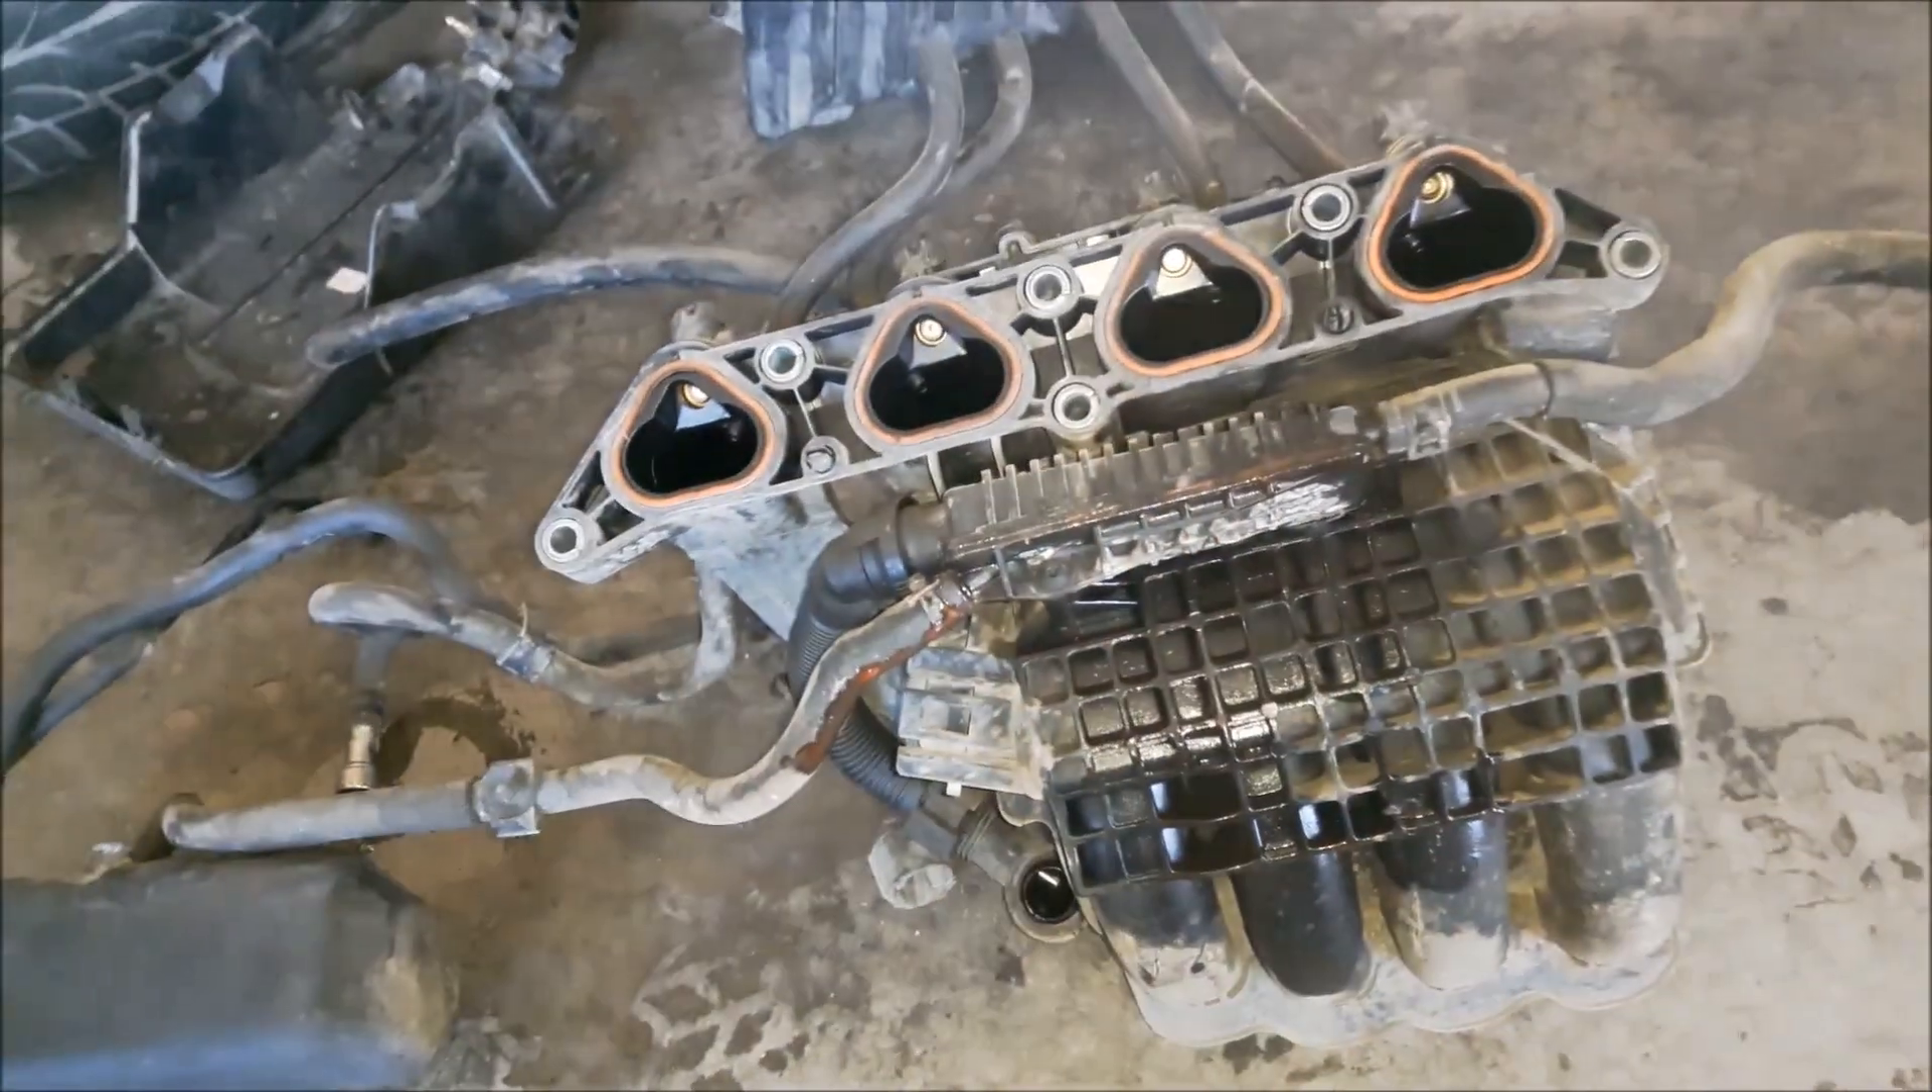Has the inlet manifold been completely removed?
Yes.